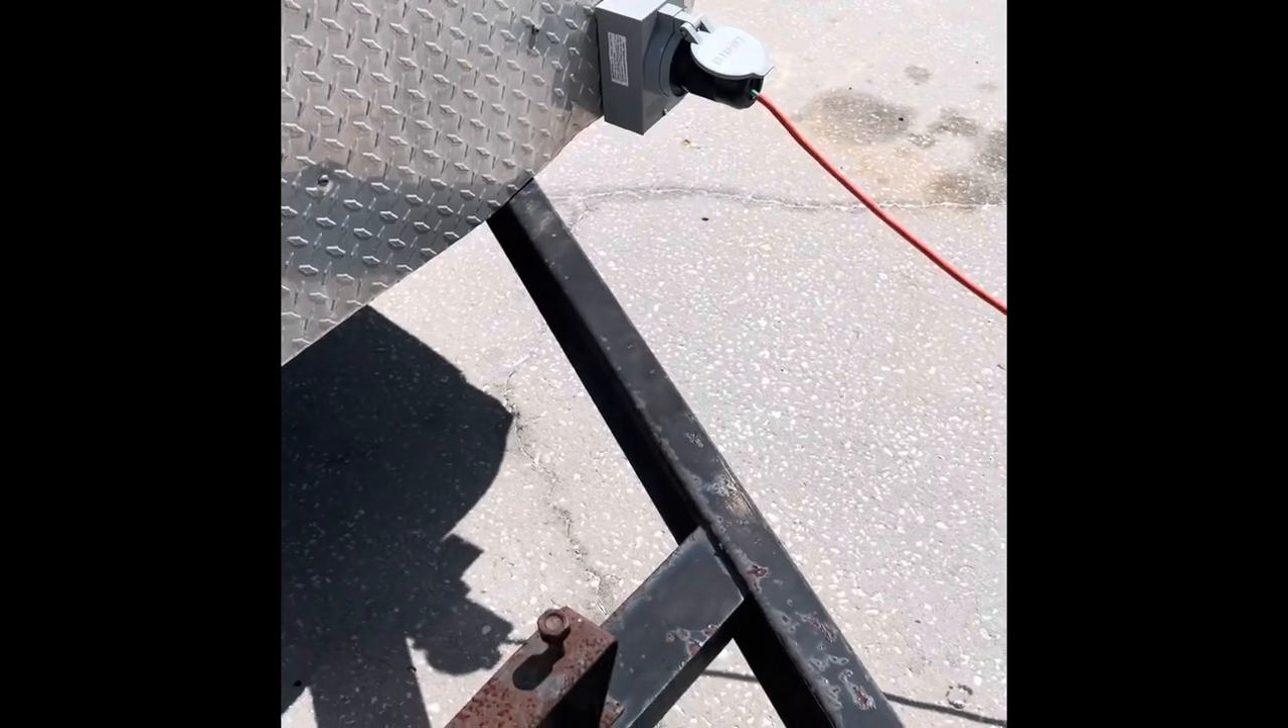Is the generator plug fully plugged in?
Yes.